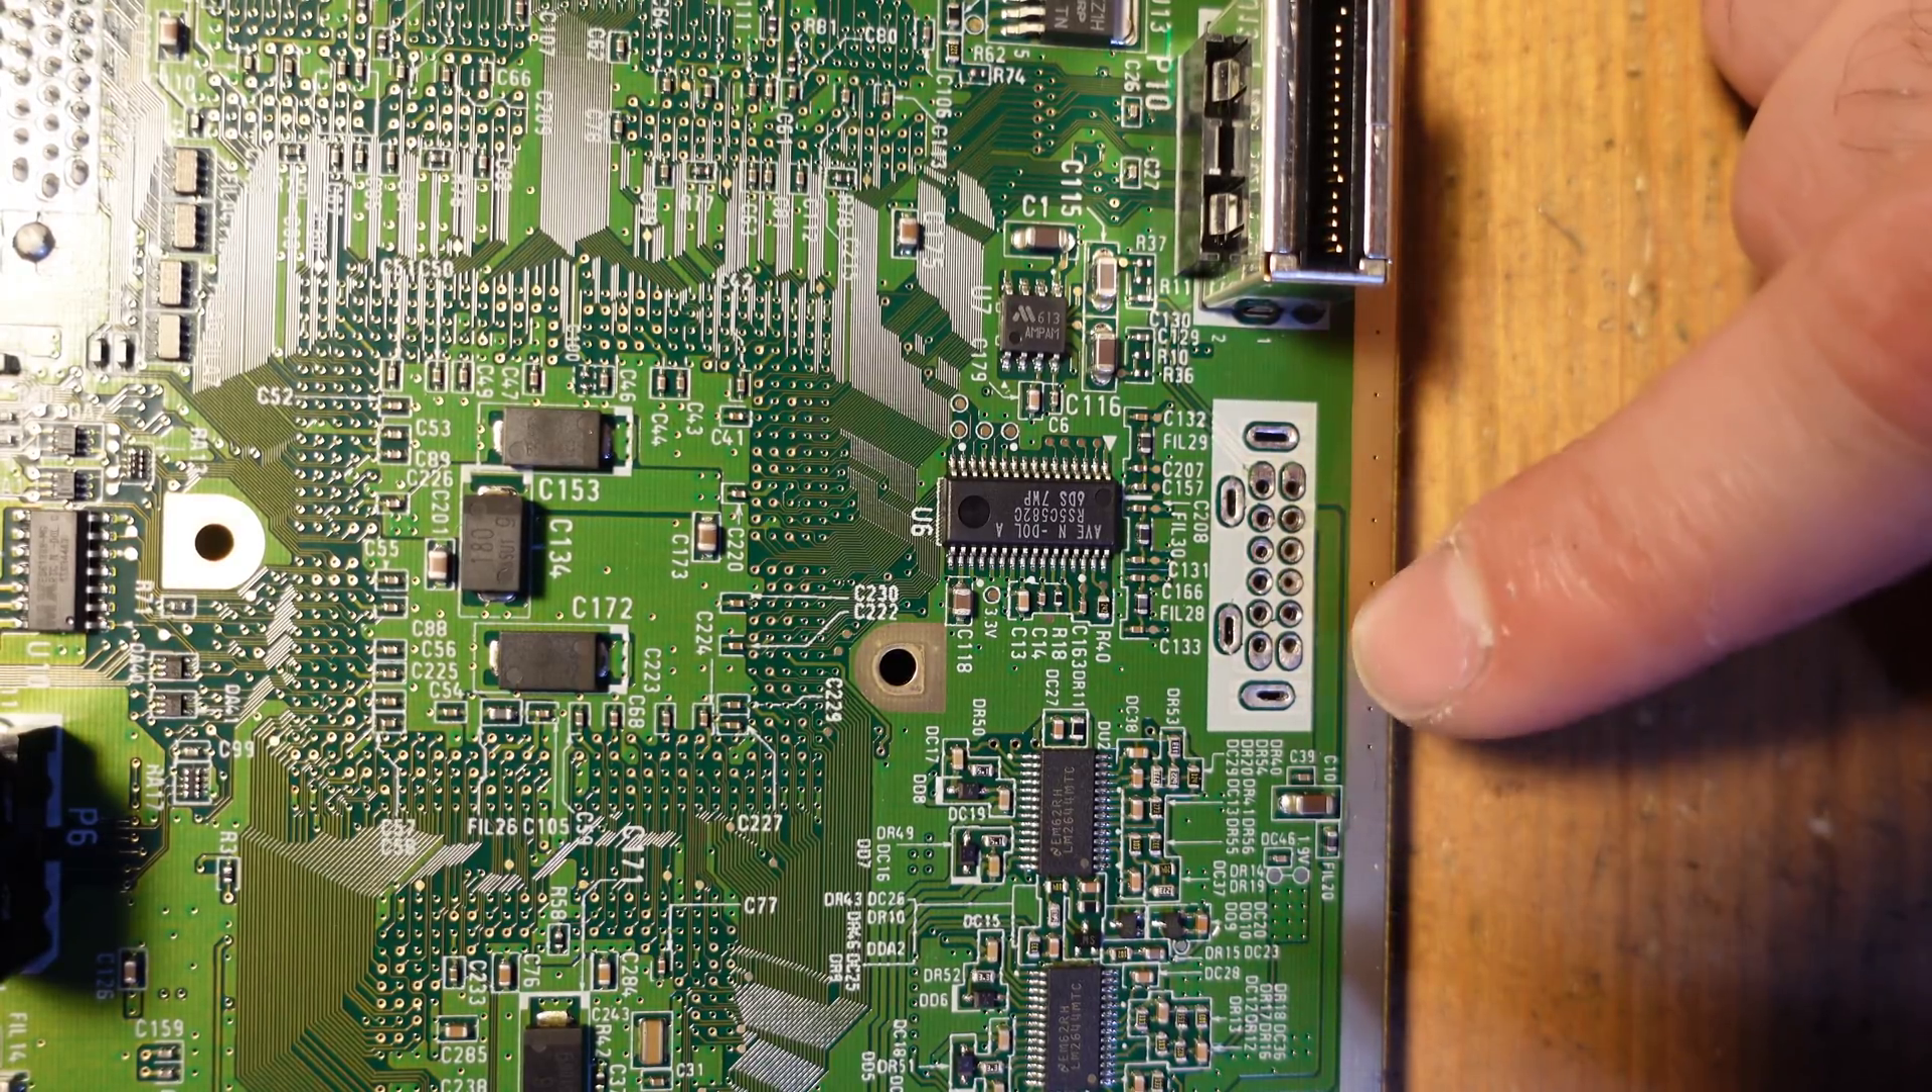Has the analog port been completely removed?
Yes.